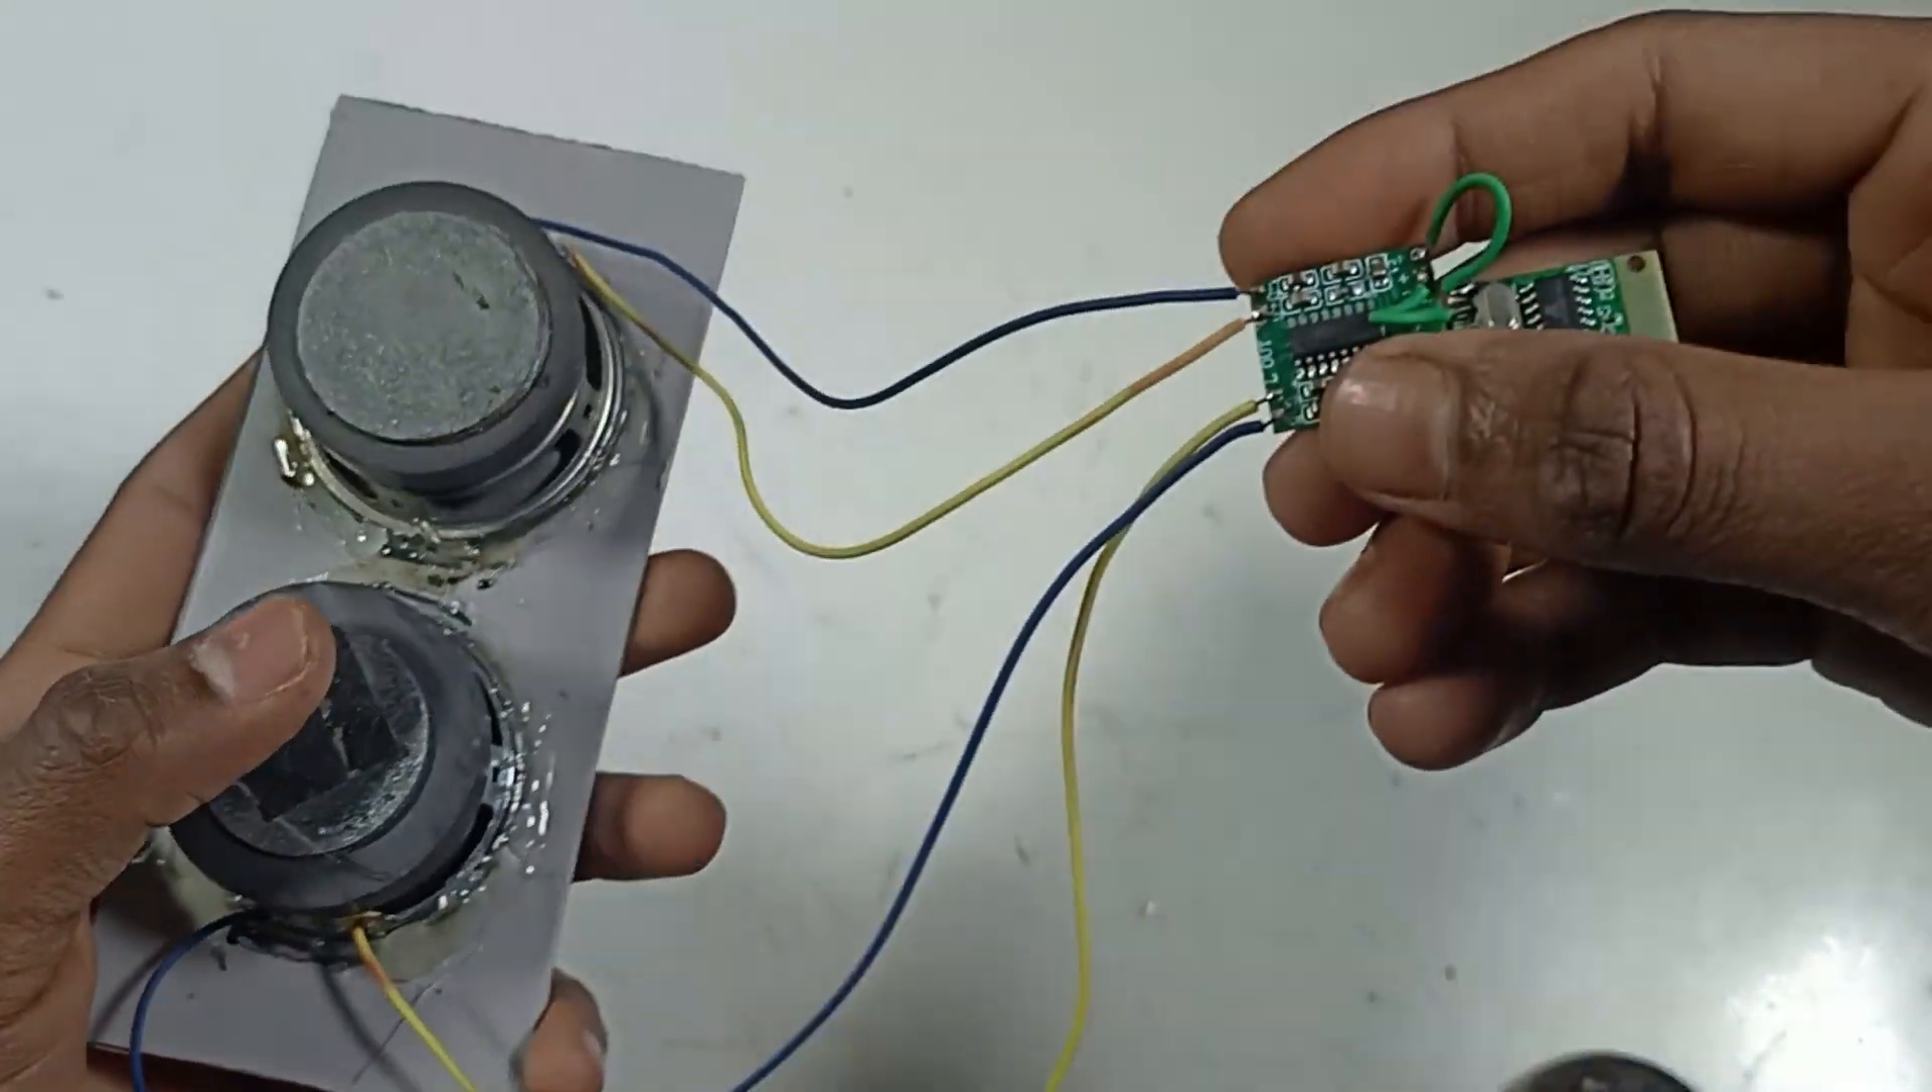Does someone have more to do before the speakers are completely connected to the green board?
No.